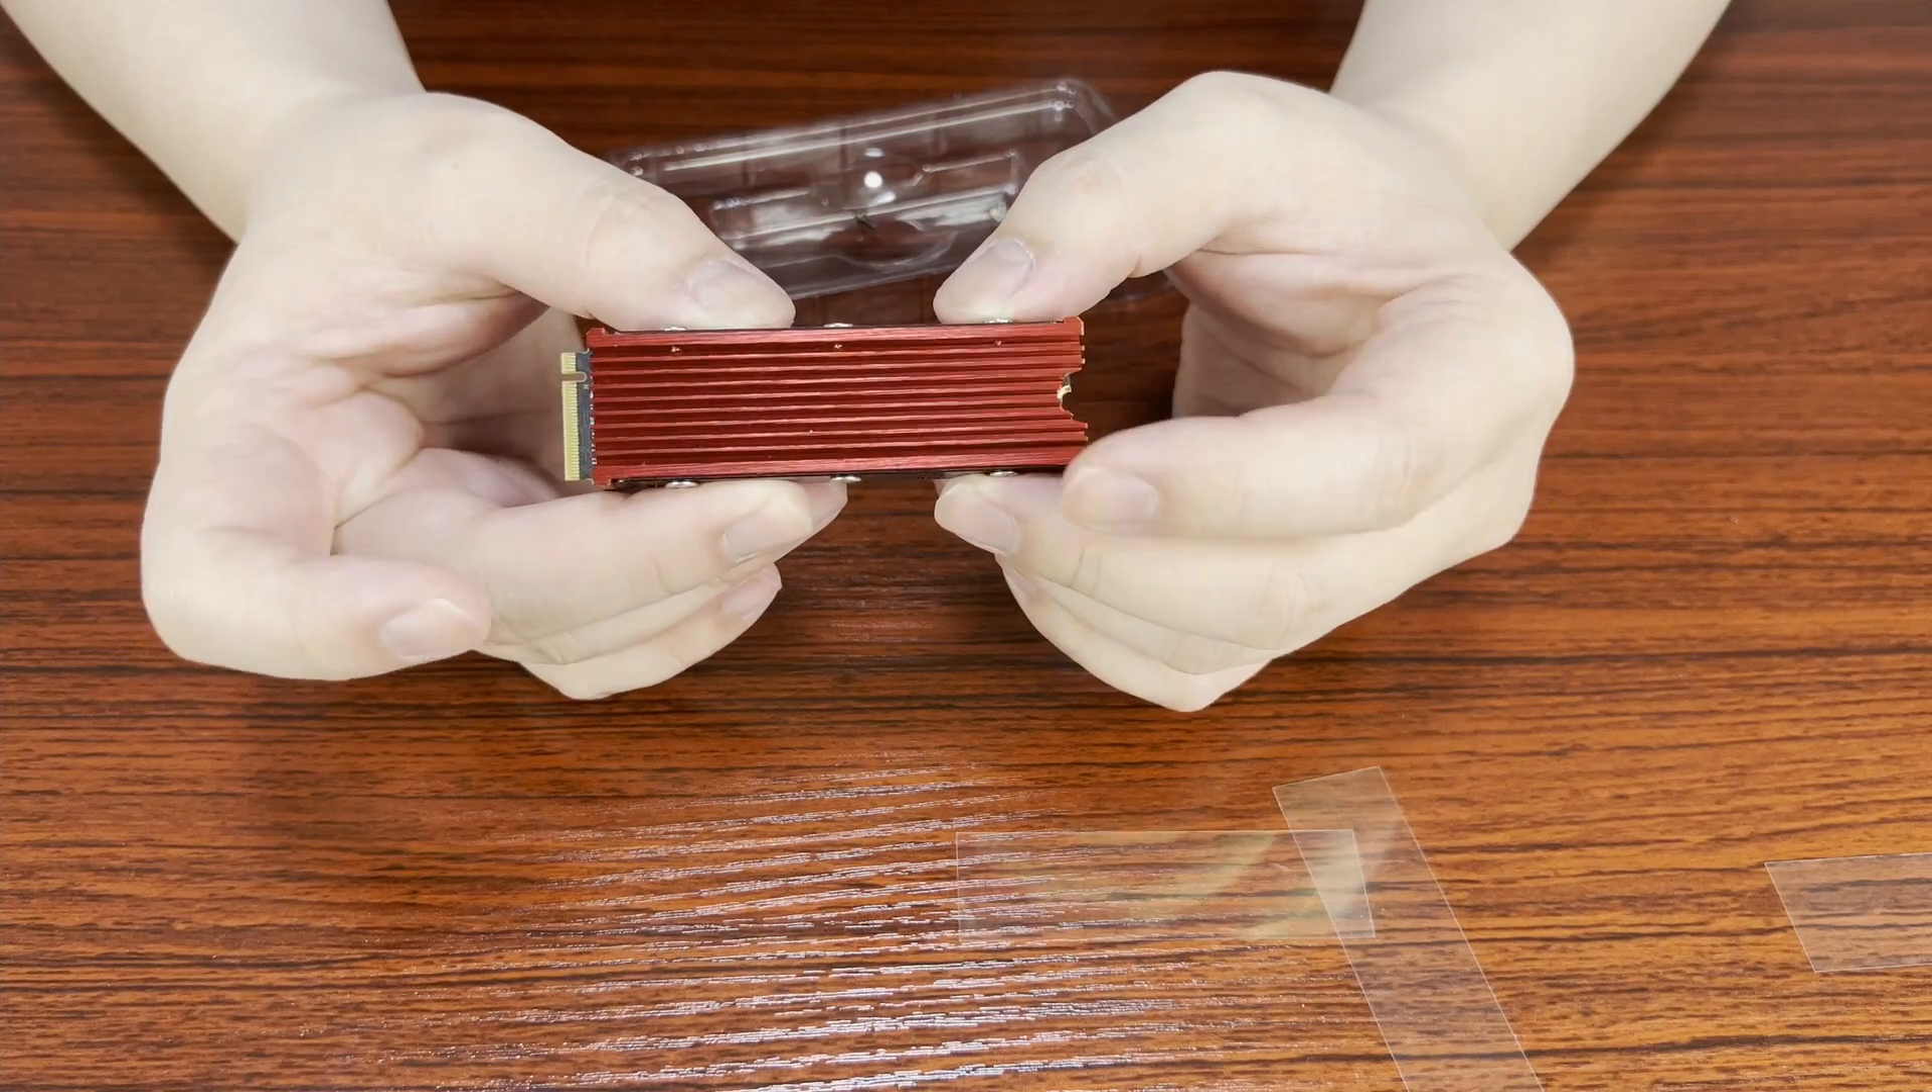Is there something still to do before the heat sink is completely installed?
No.